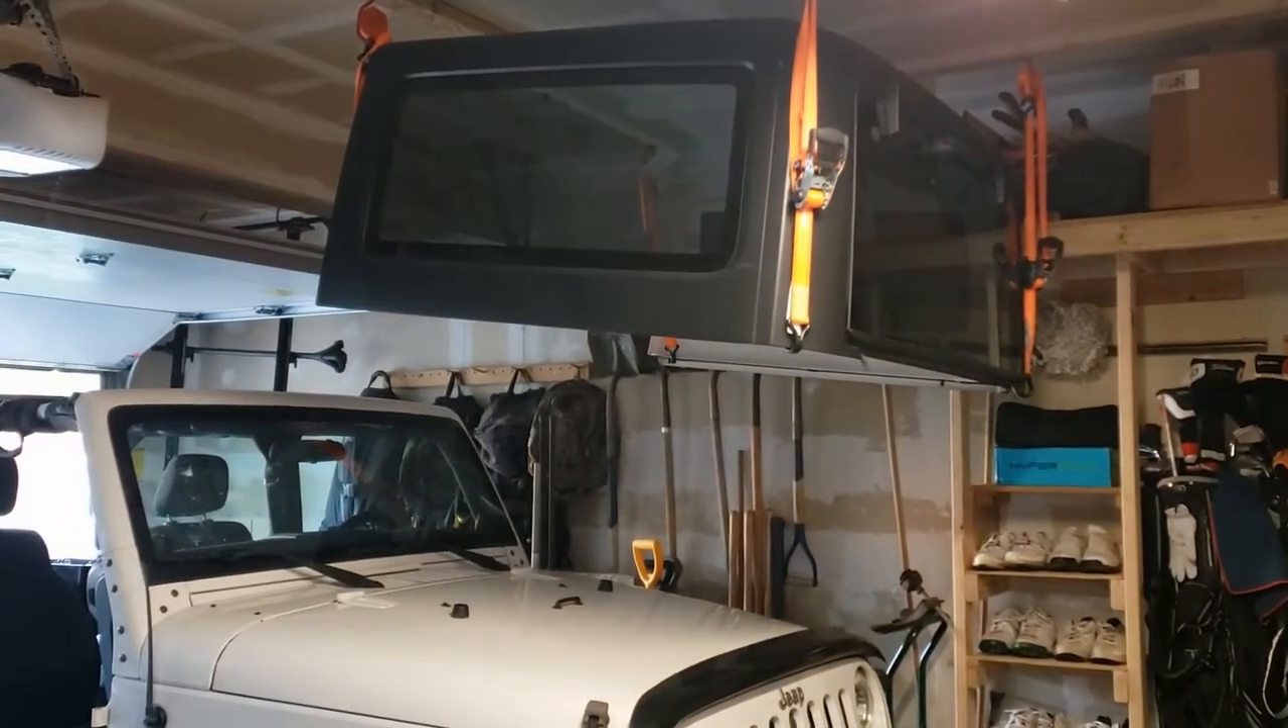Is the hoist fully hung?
Yes.